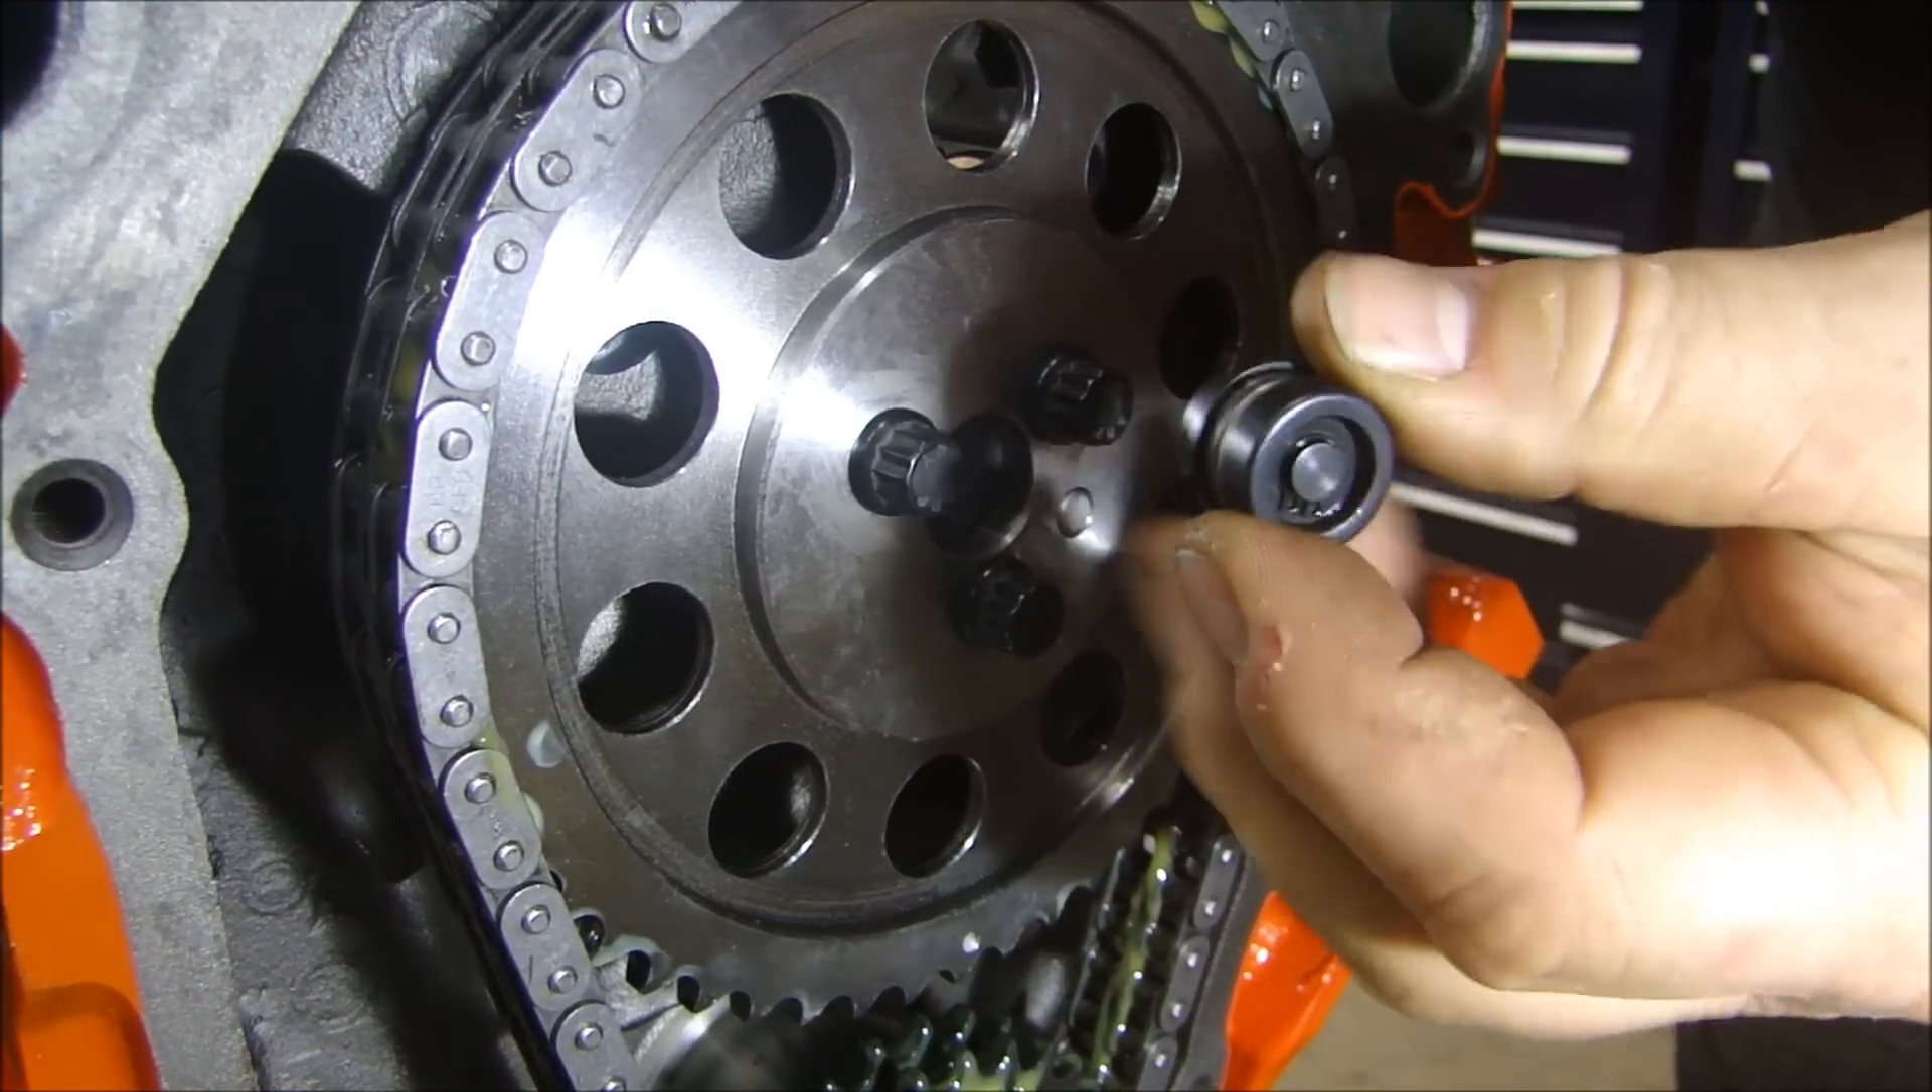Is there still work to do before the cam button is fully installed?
Yes.